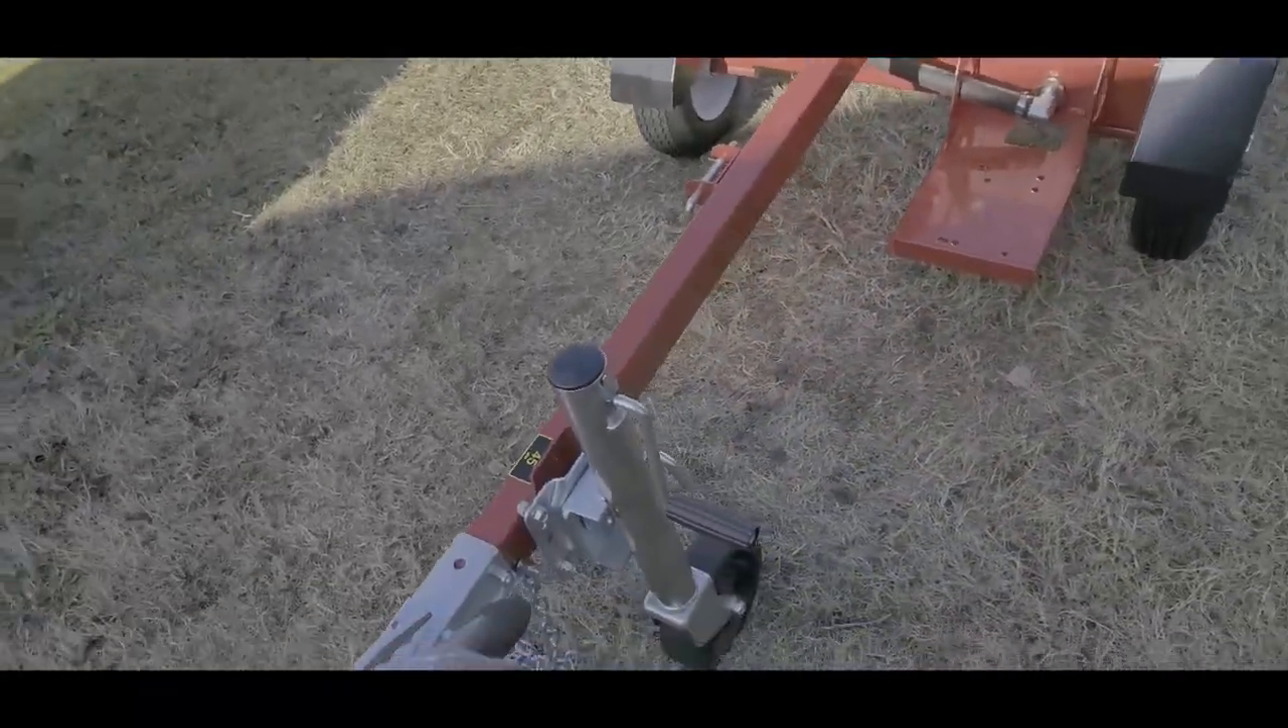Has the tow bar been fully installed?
Yes.